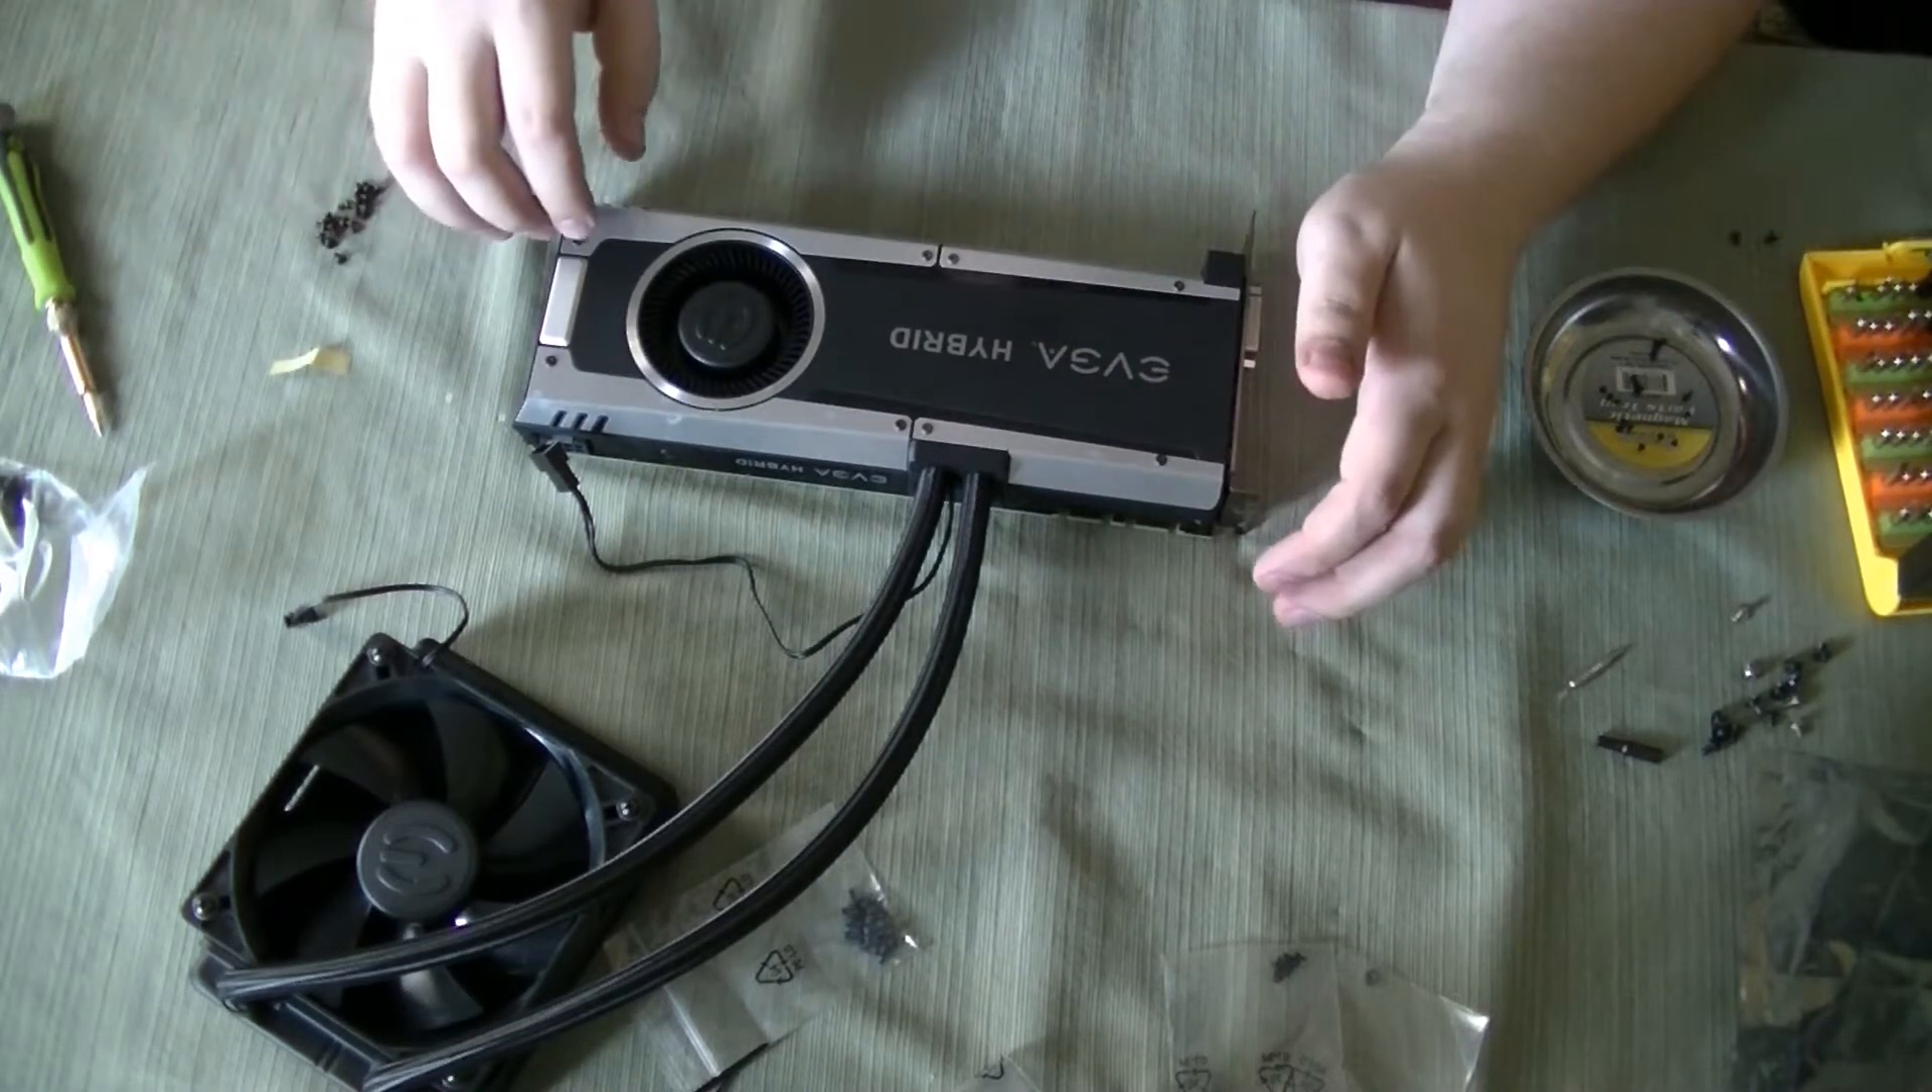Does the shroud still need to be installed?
No.